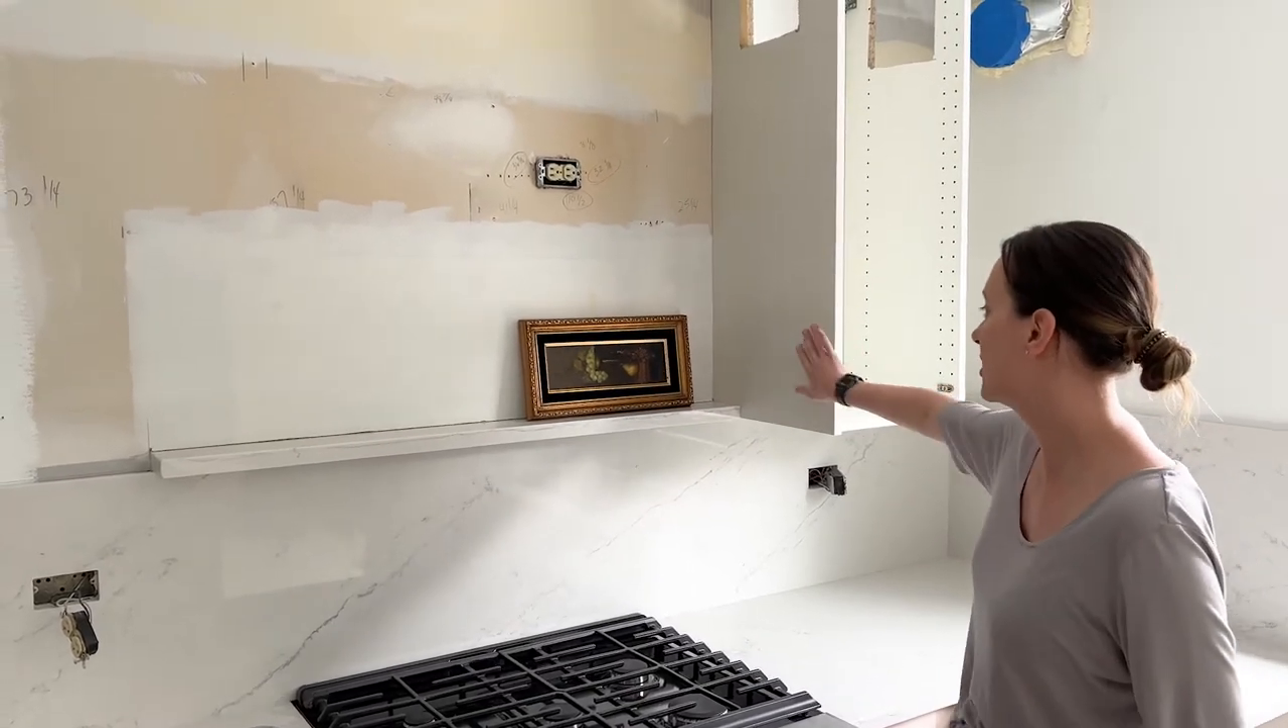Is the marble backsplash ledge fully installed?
Yes.